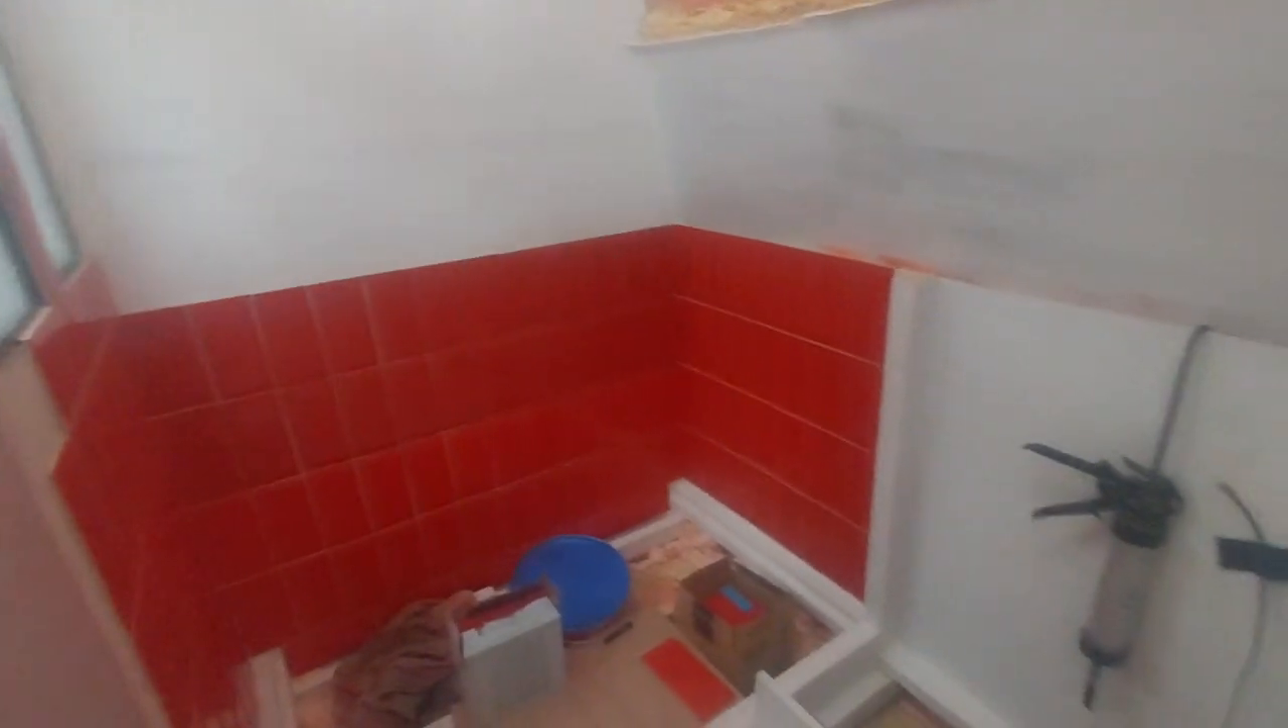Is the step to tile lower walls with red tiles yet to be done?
No.